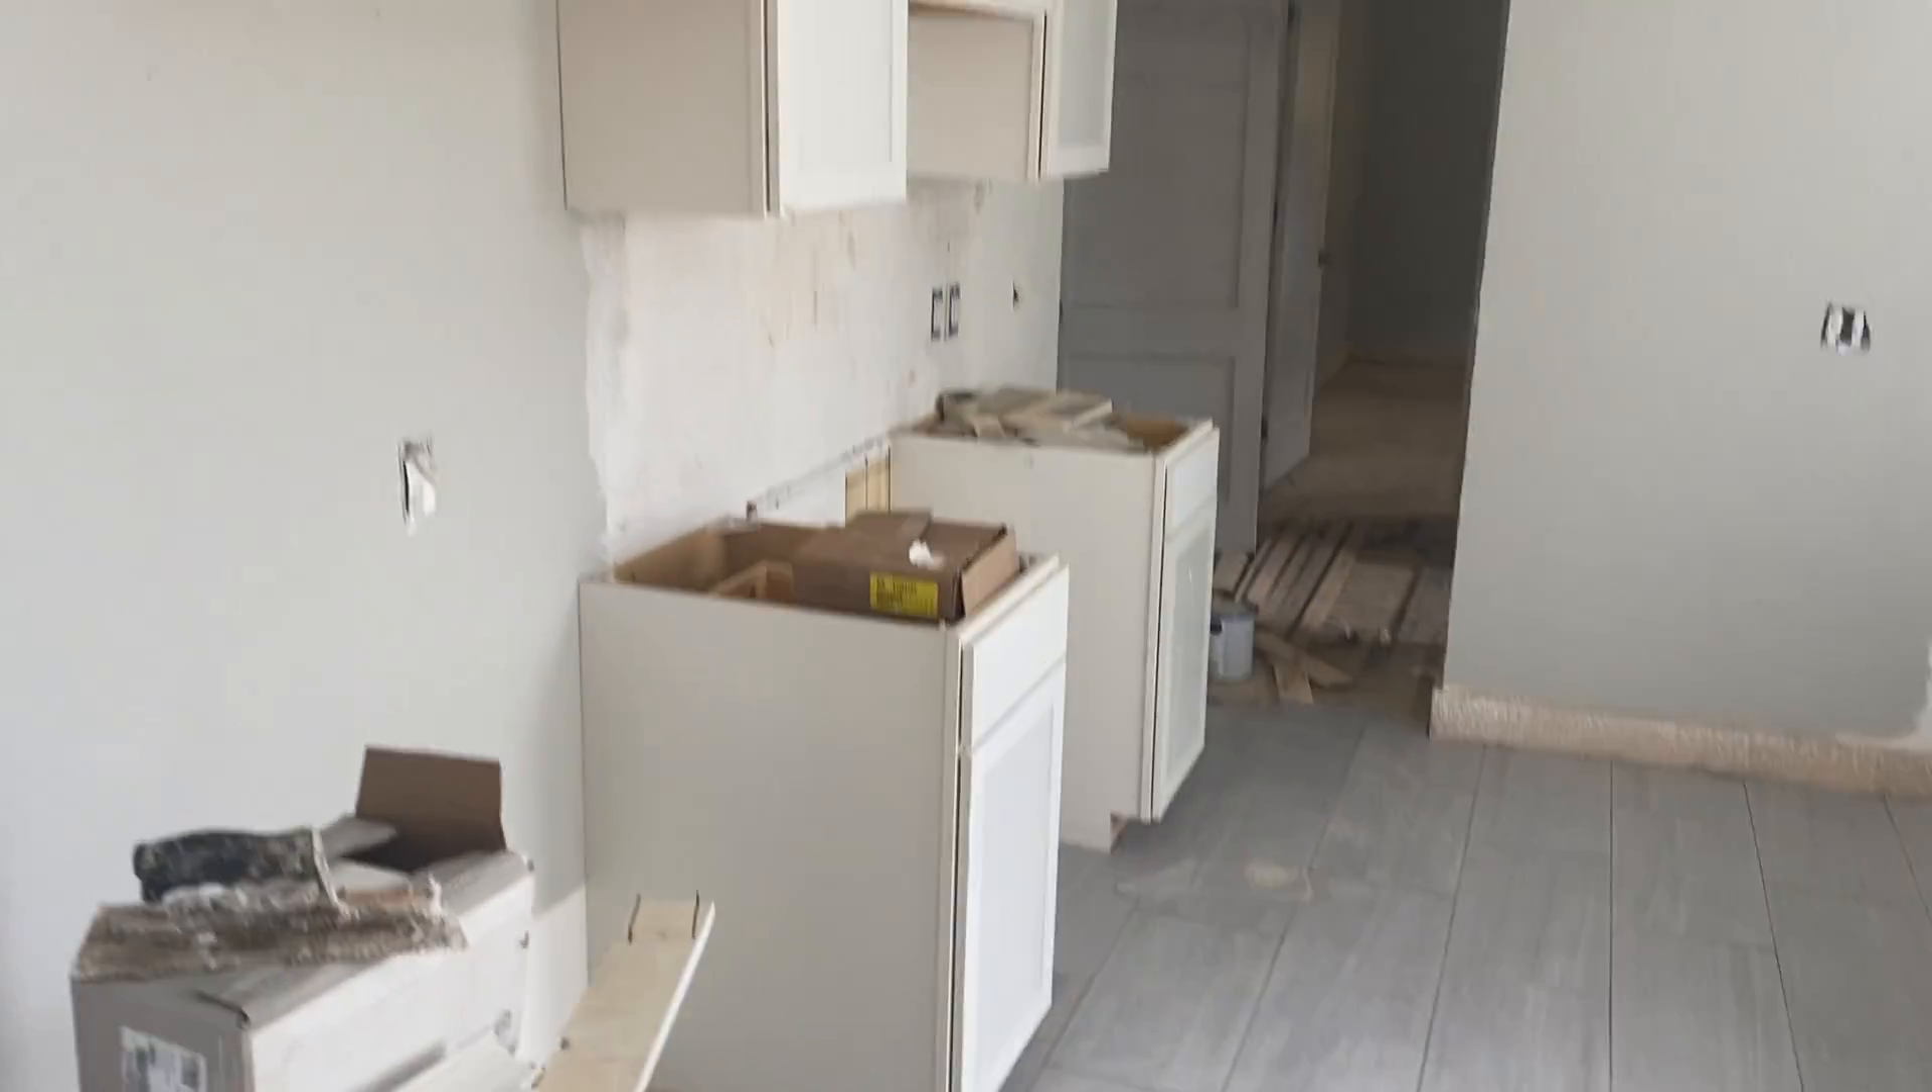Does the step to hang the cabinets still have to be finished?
No.